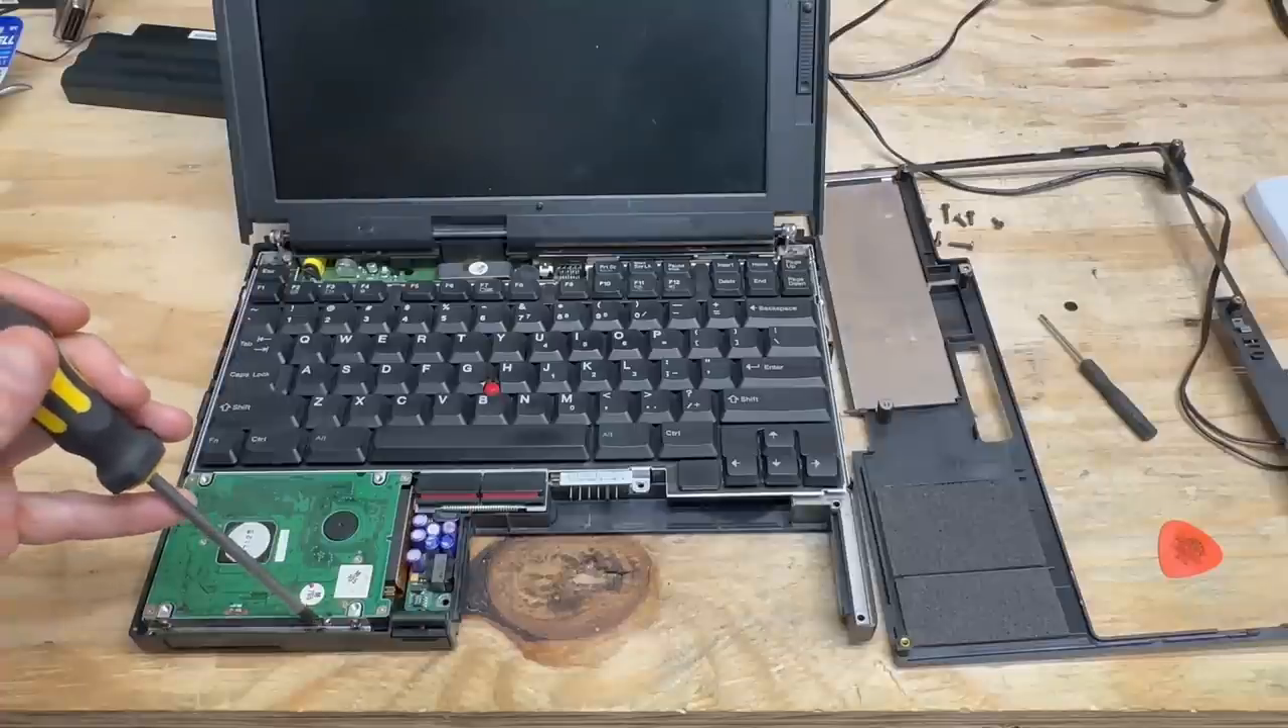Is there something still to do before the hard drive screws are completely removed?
Yes.